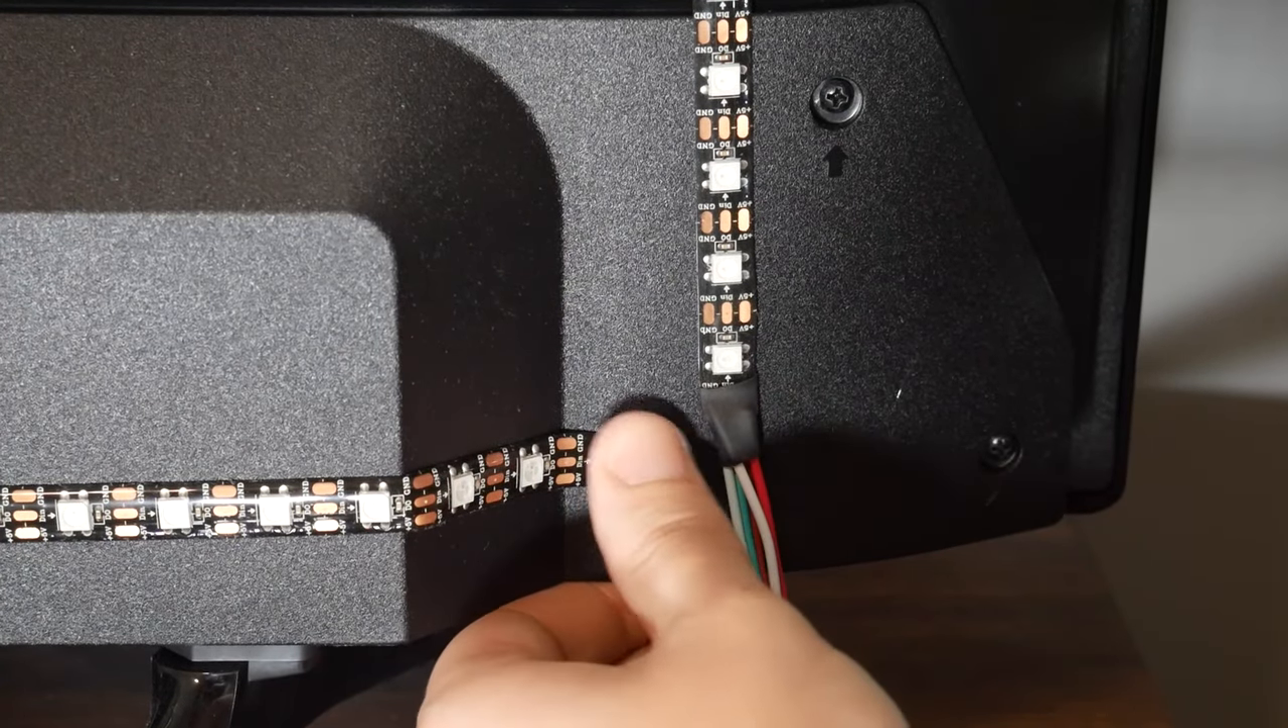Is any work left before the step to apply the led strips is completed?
Yes.